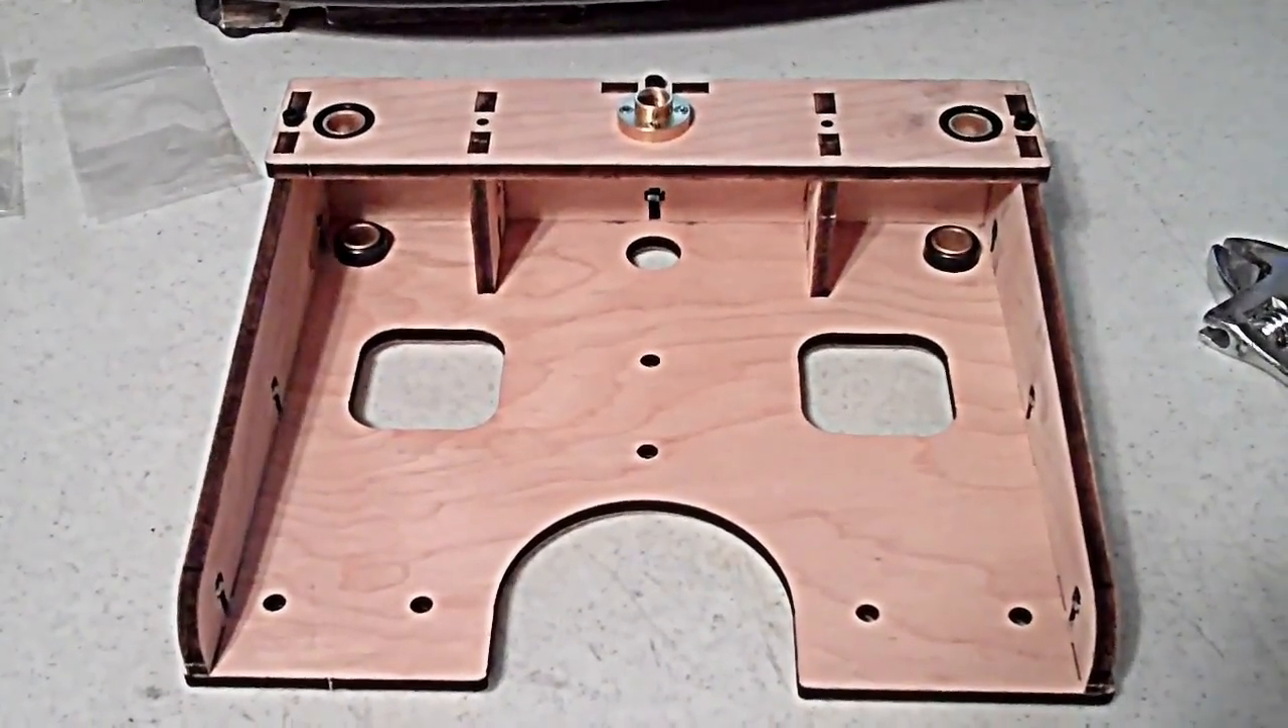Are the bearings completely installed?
Yes.